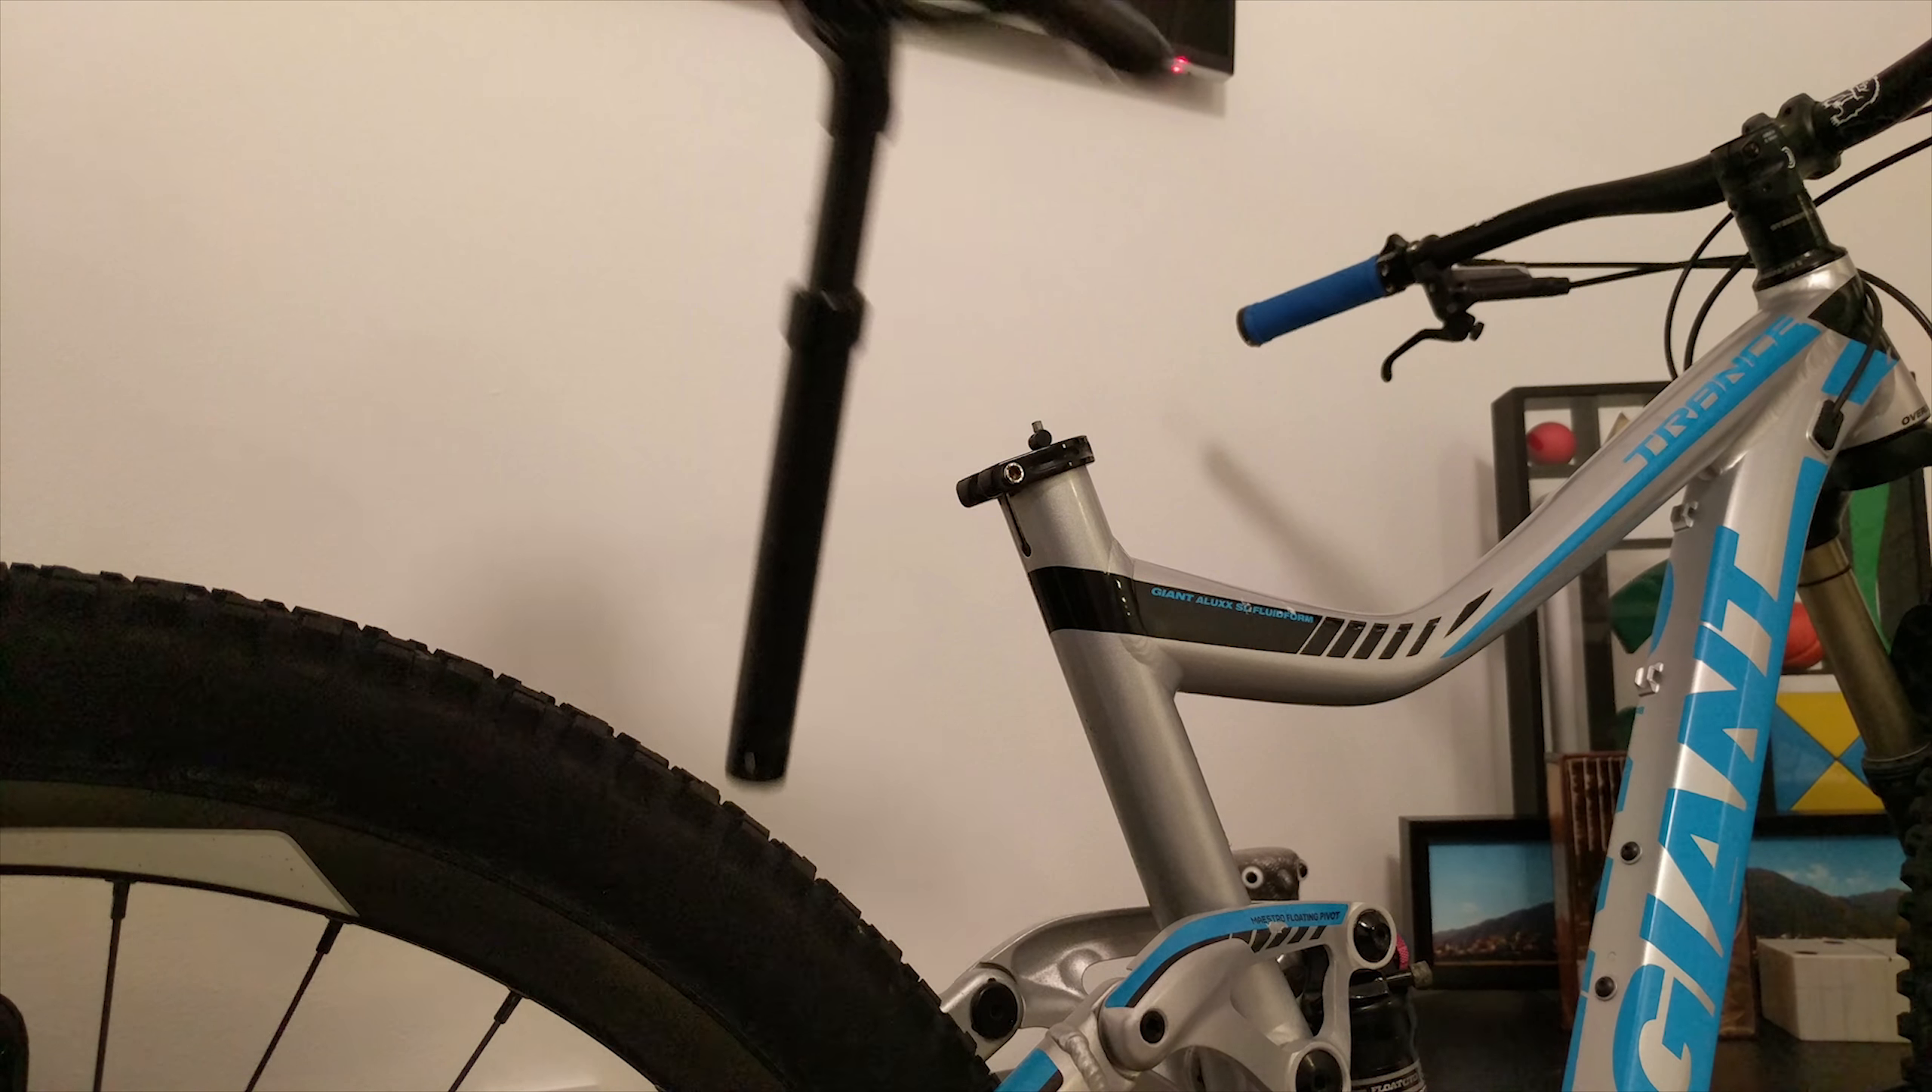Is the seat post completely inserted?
No.